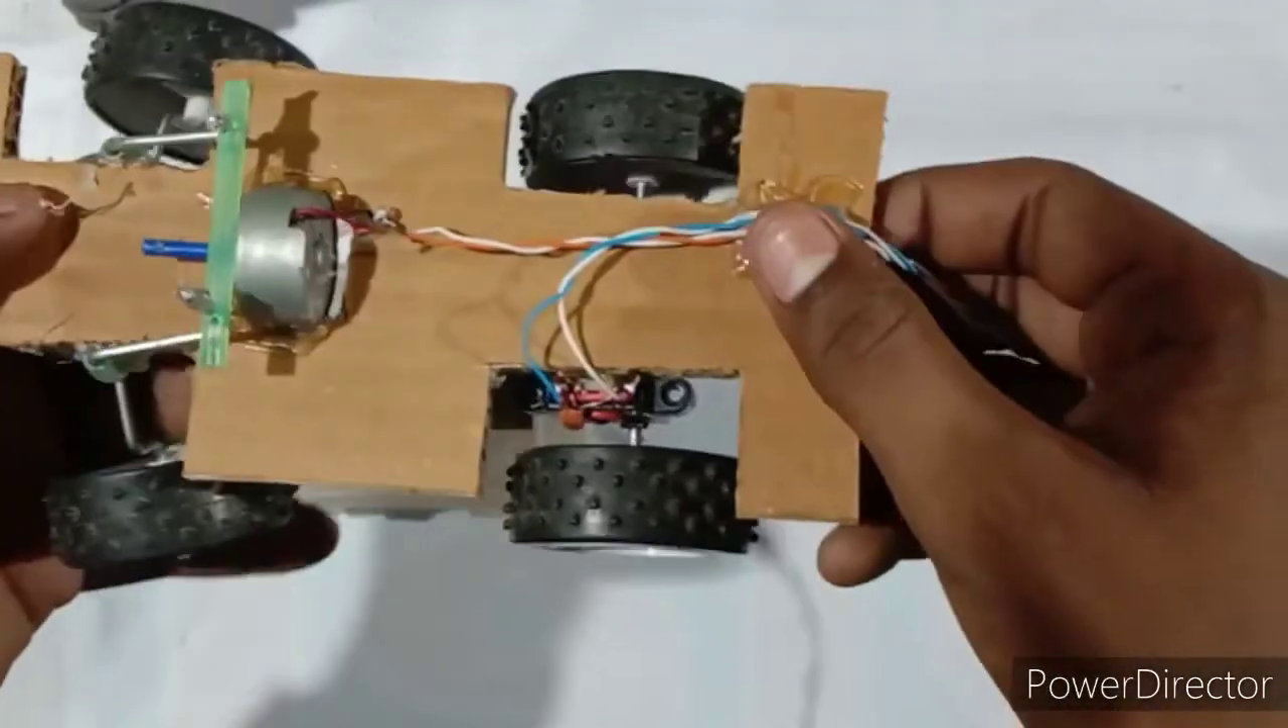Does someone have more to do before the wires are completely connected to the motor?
No.